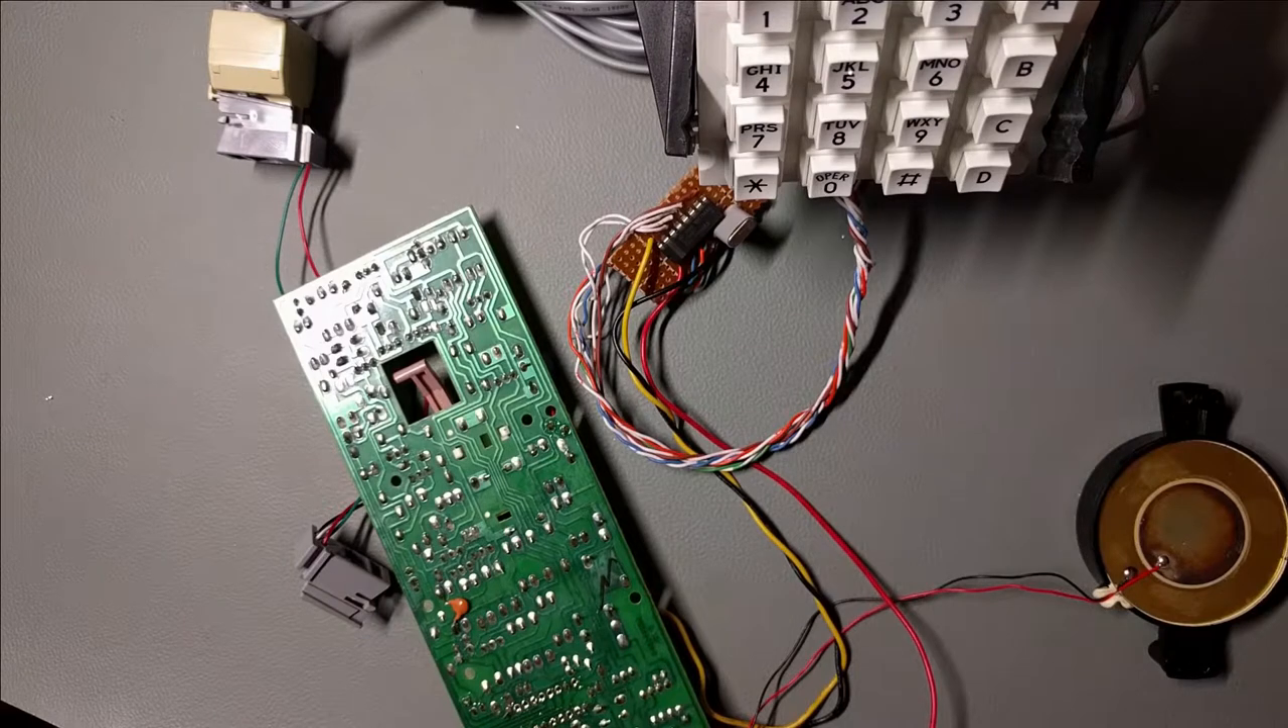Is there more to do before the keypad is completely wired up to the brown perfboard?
No.